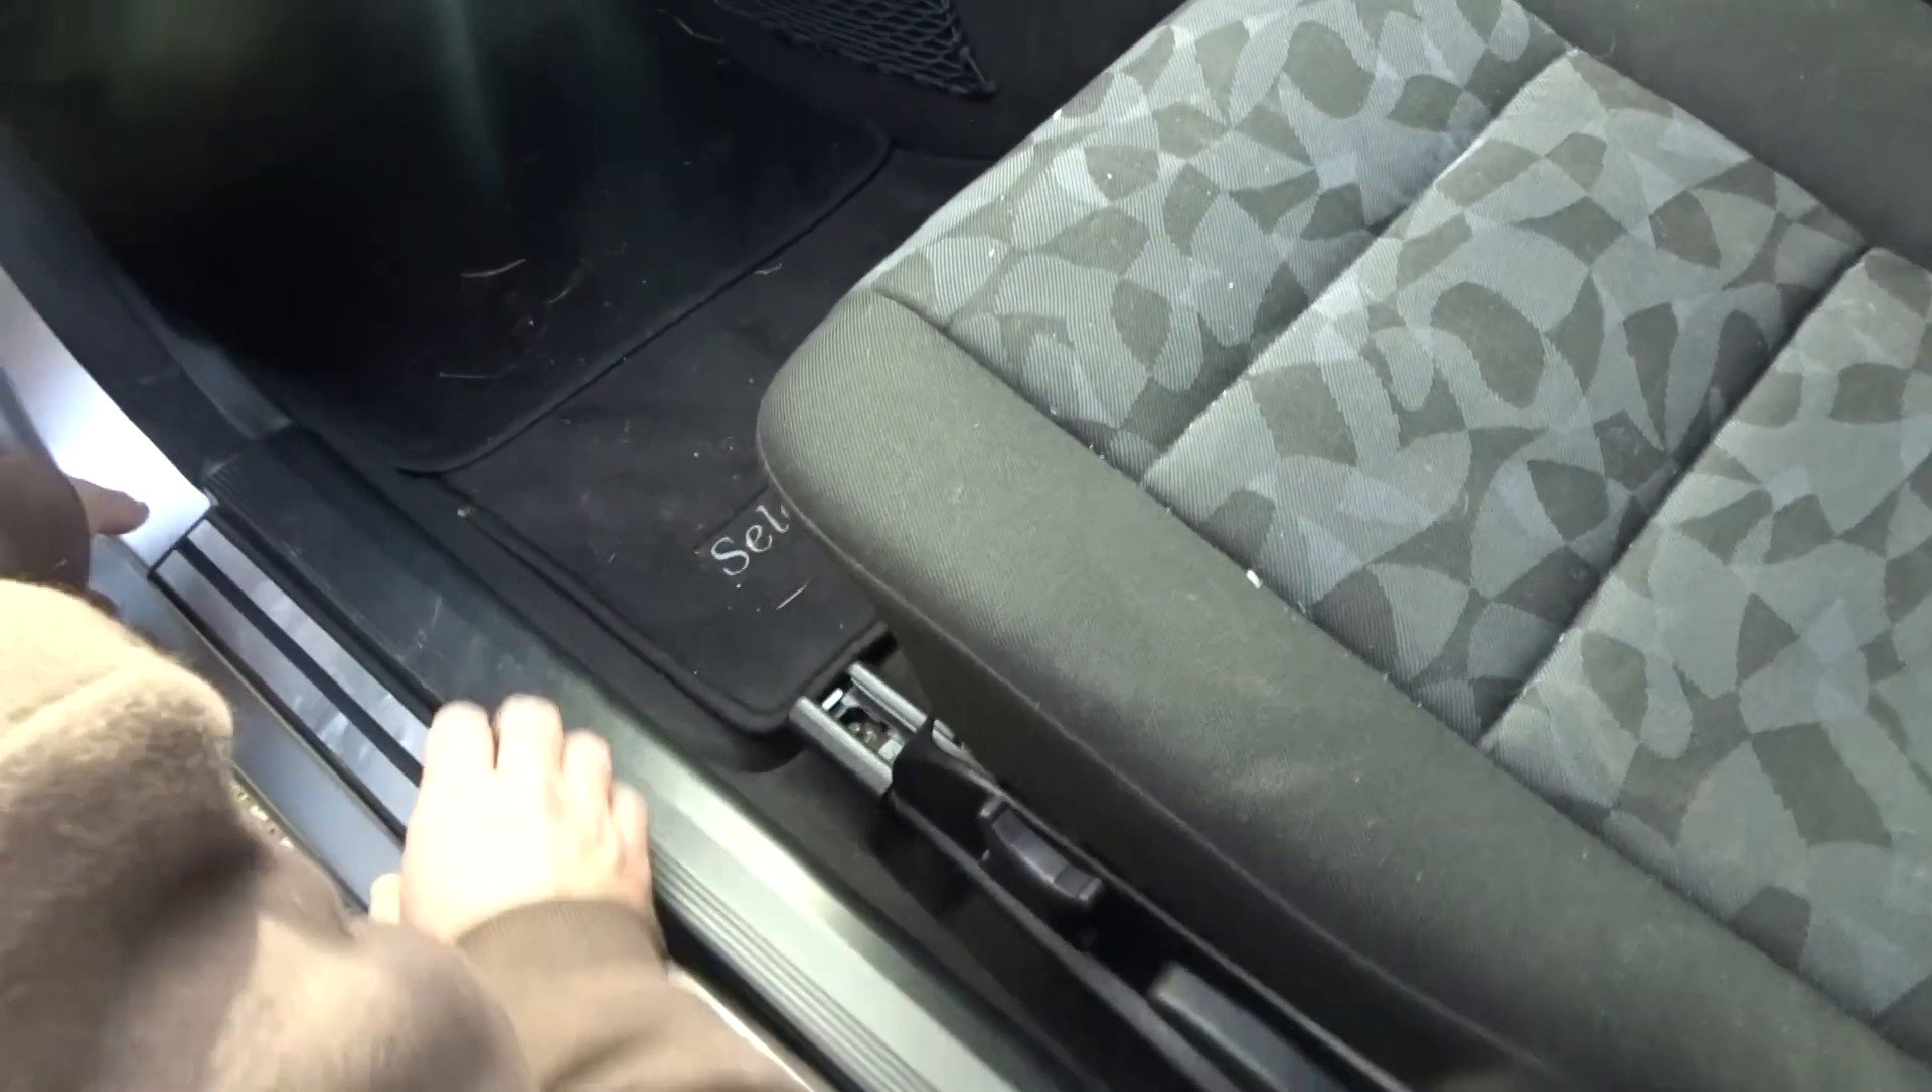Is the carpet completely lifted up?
No.